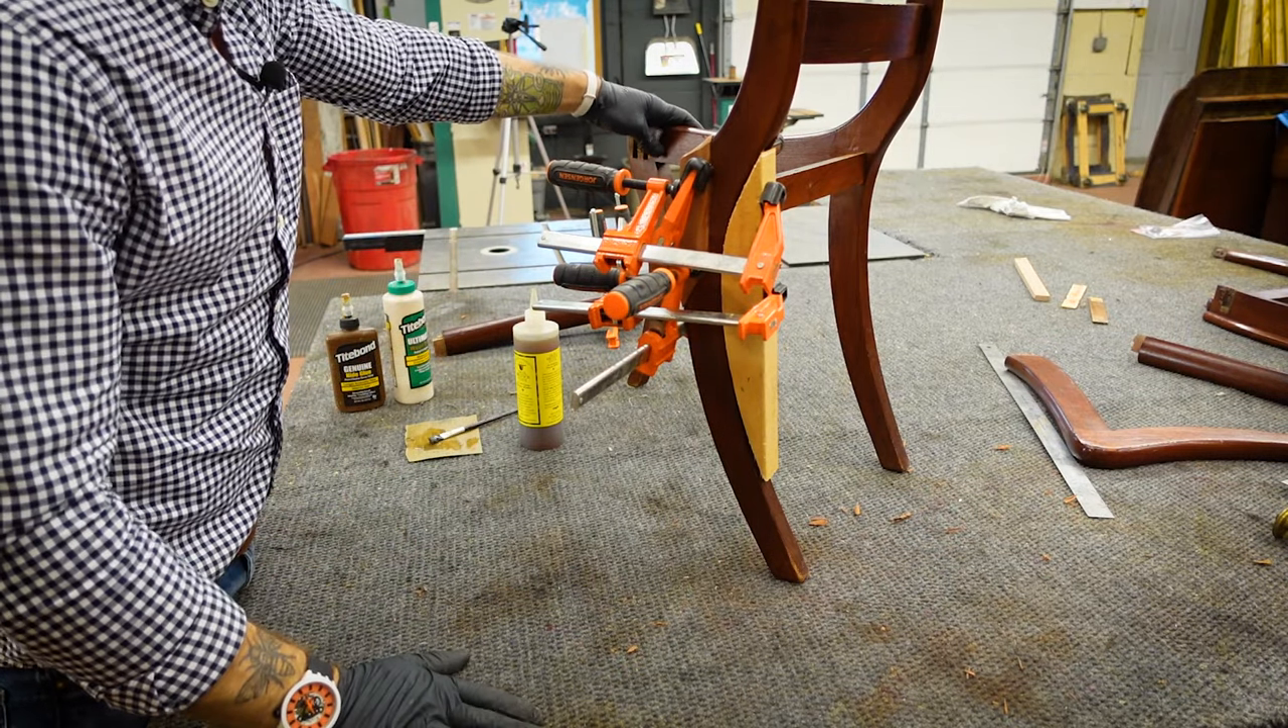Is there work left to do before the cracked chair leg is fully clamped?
No.